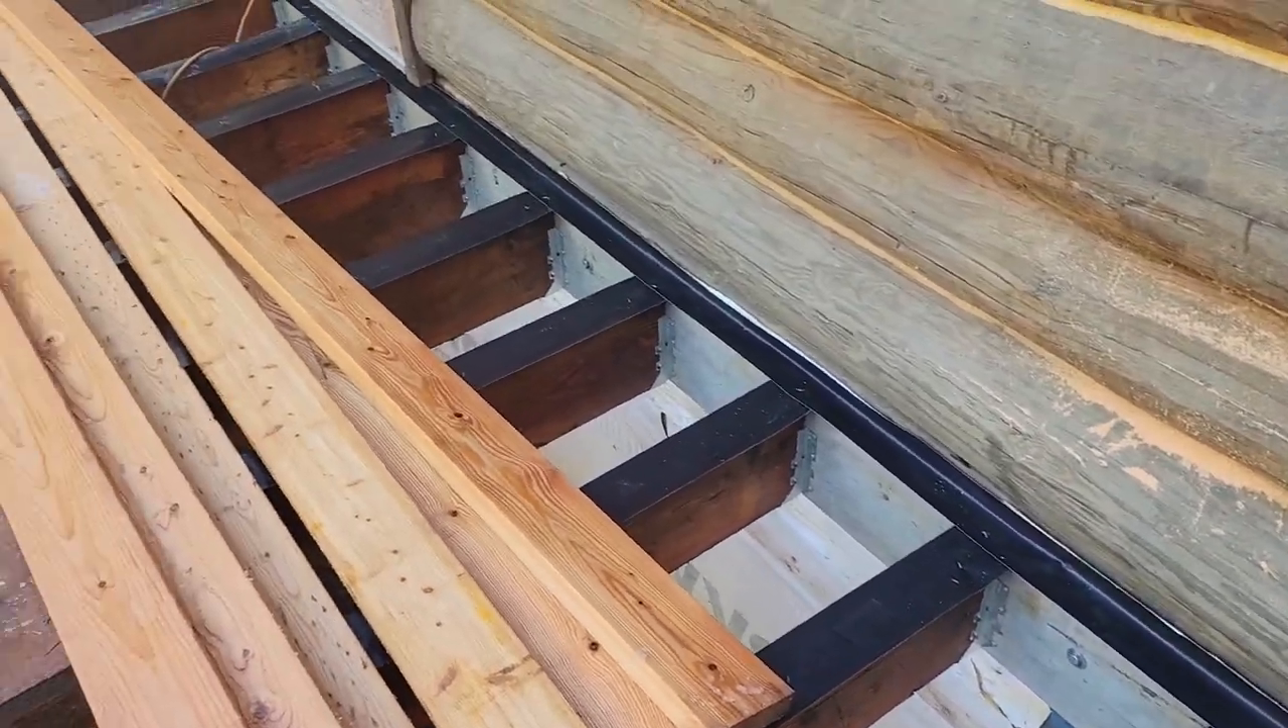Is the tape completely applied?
Yes.